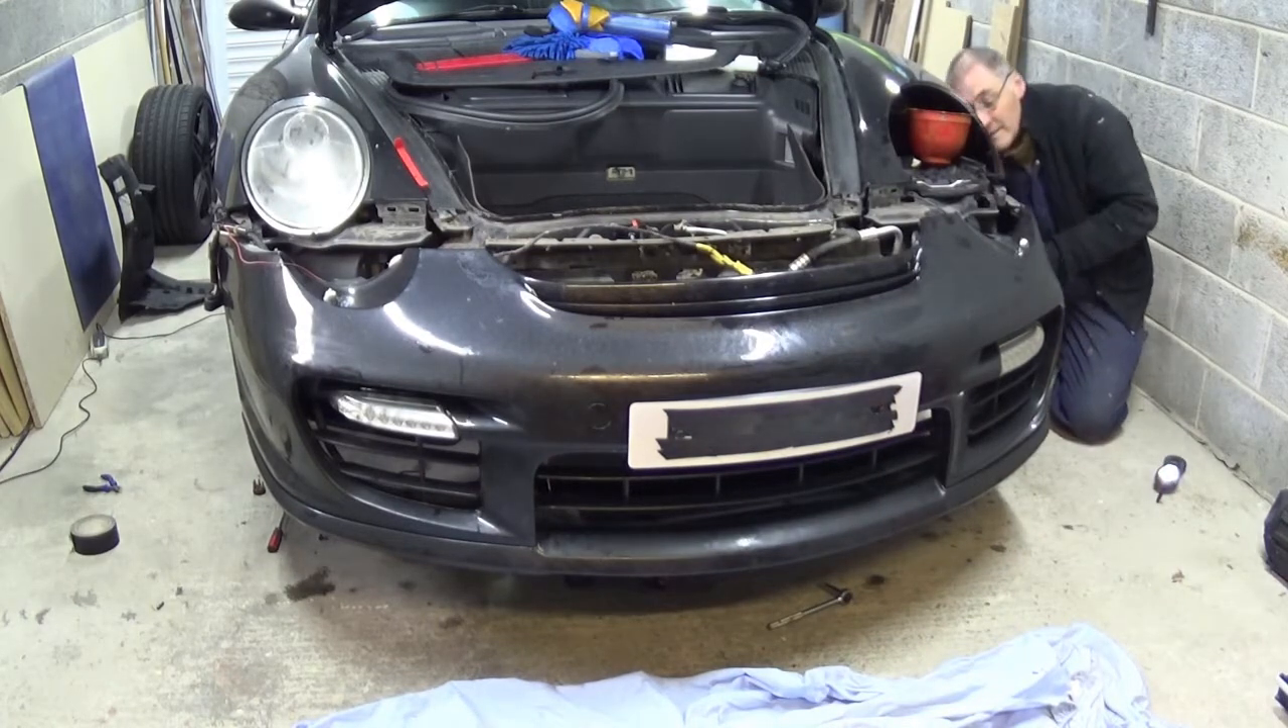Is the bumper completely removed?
No.